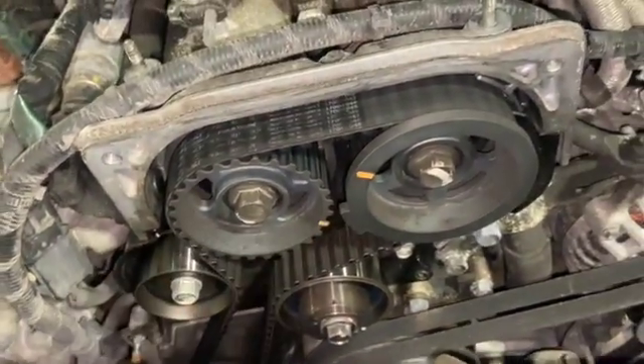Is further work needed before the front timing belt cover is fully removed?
No.